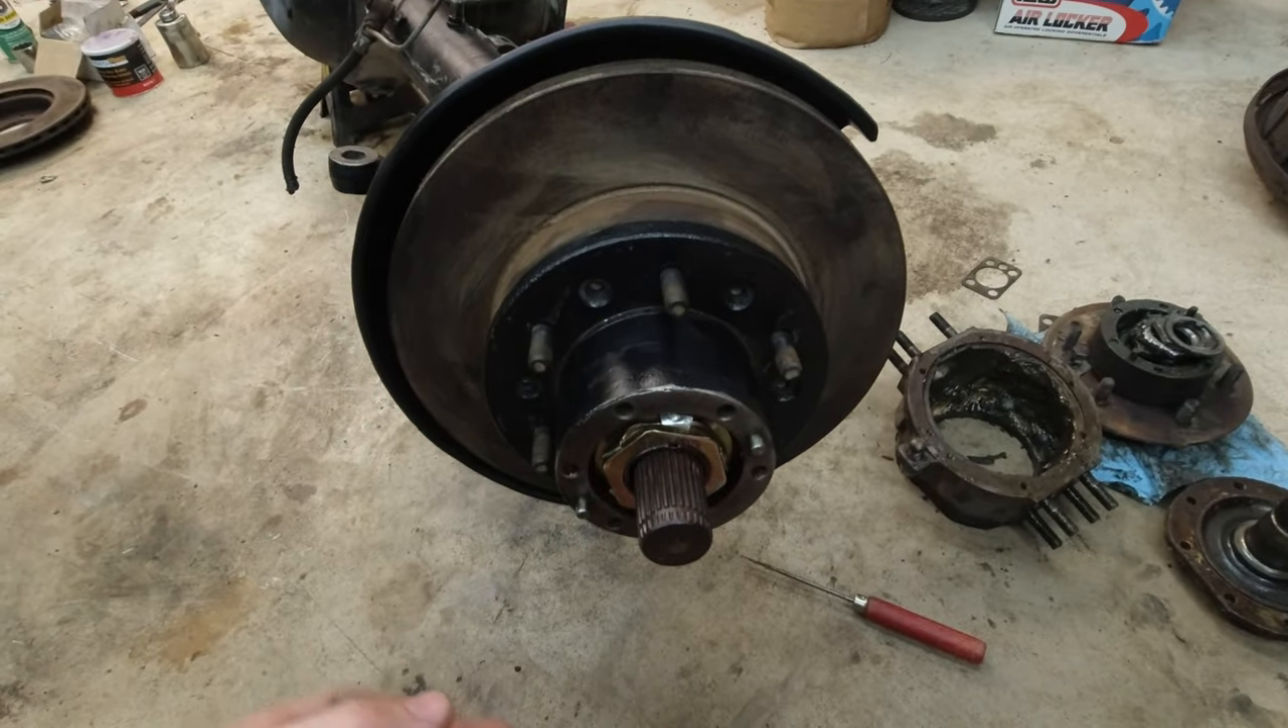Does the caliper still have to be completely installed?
Yes.